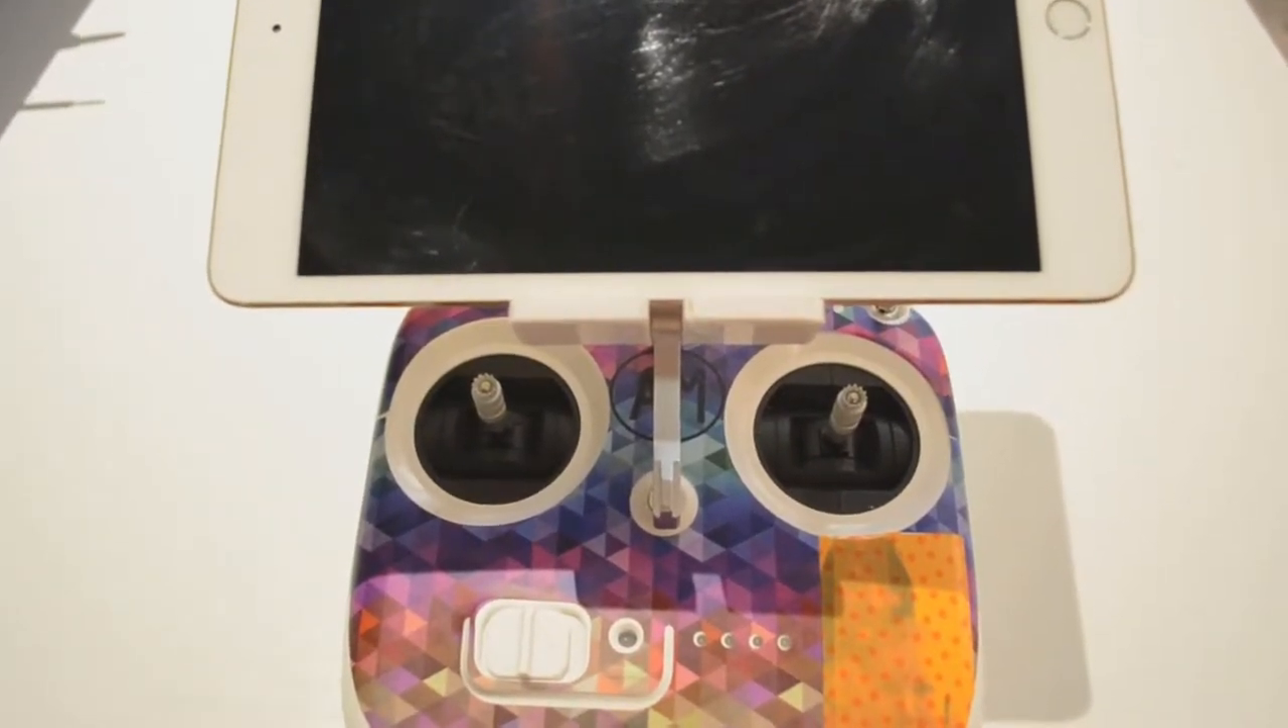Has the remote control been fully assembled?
Yes.